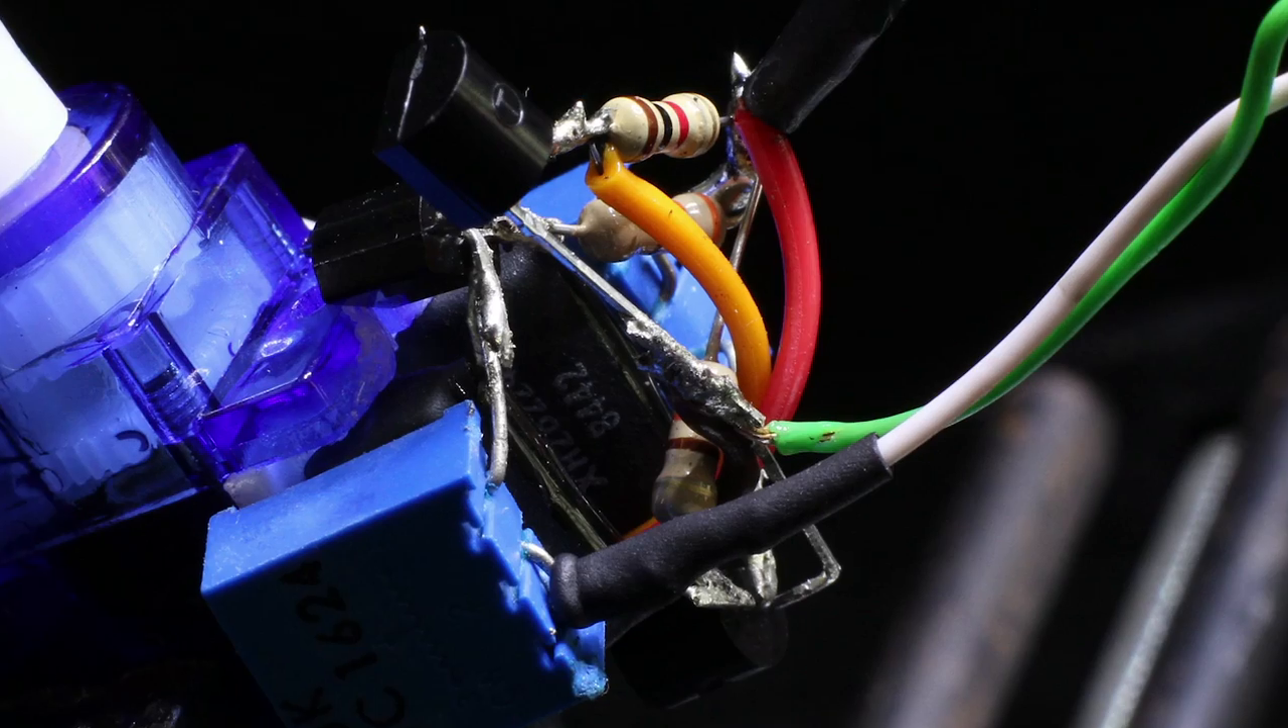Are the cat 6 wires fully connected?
Yes.